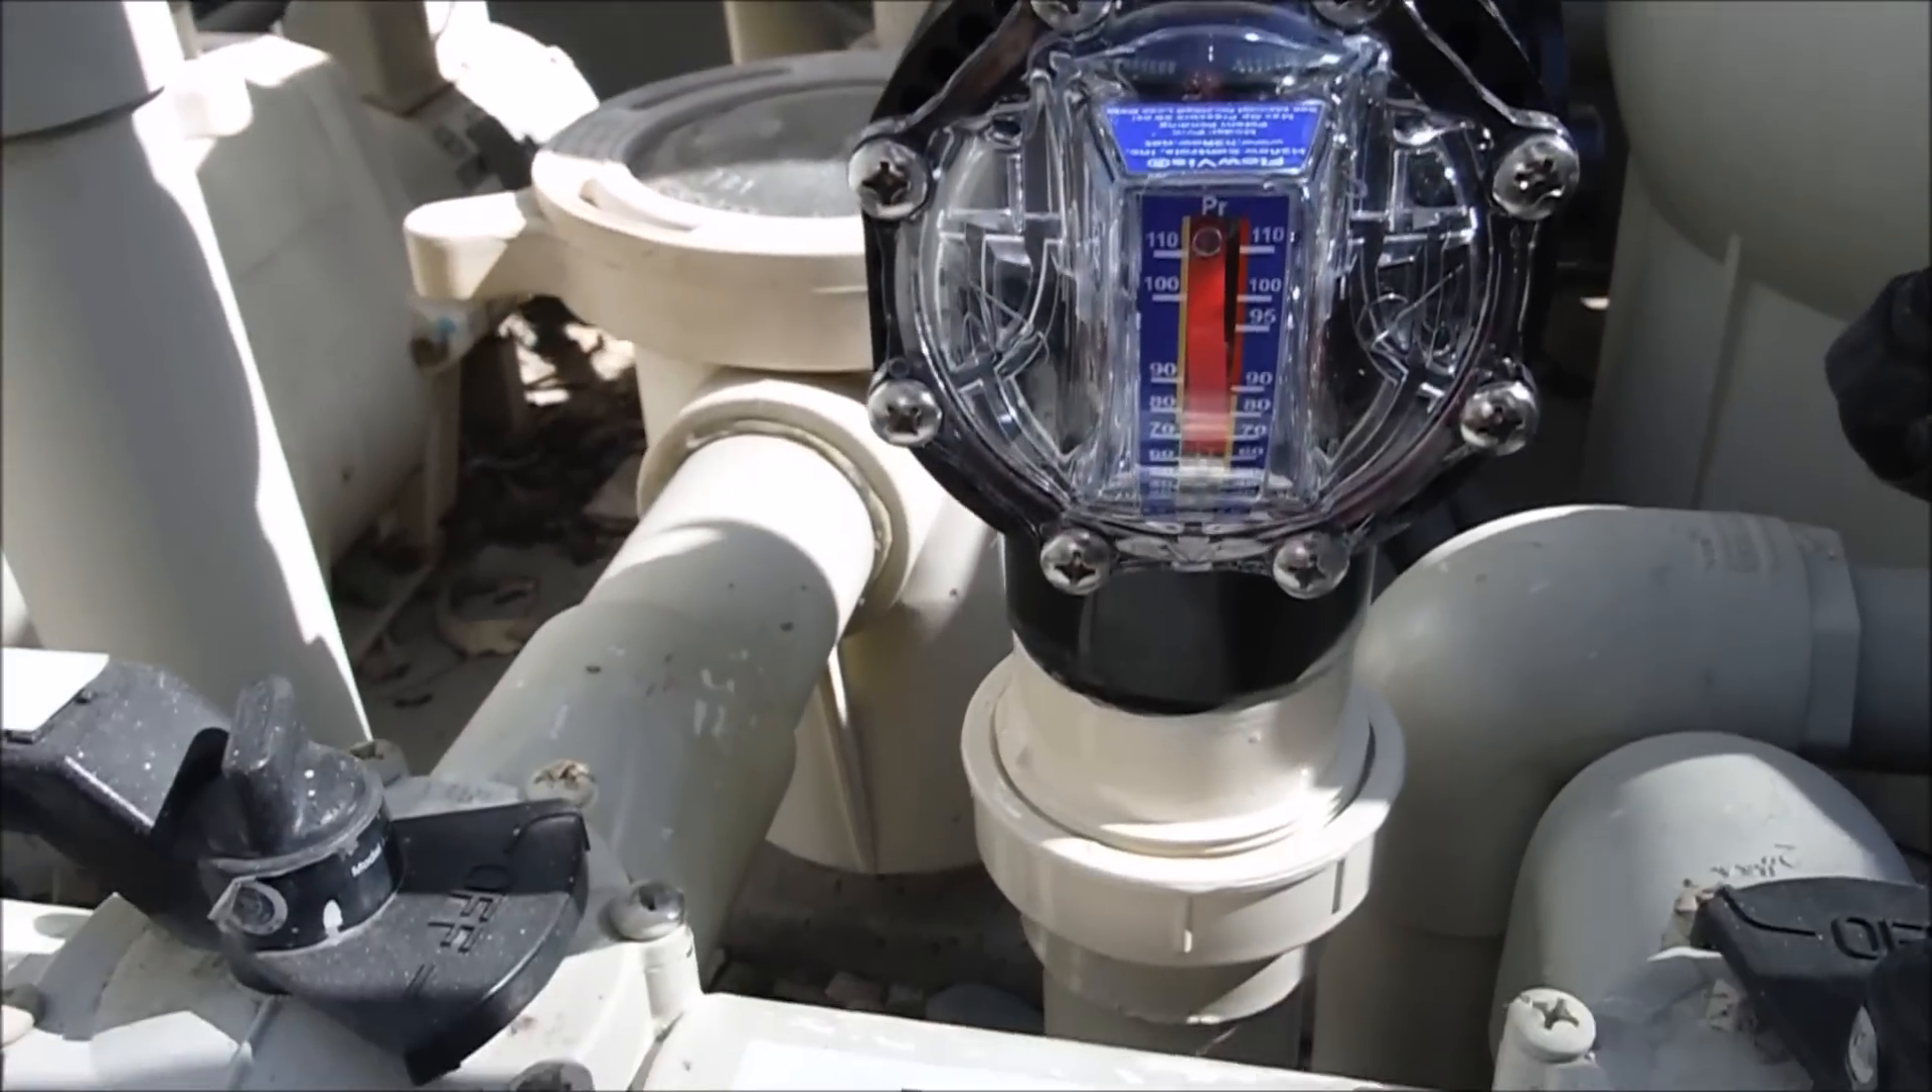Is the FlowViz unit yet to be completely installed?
No.